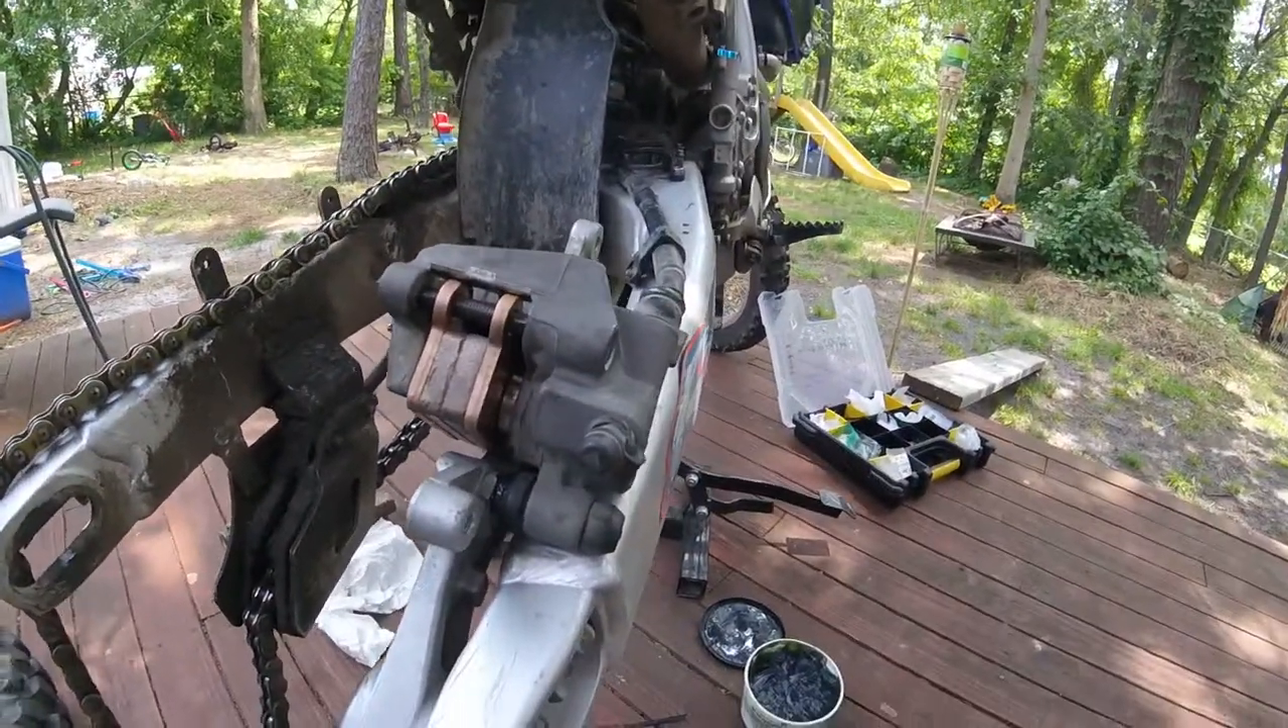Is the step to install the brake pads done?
Yes.